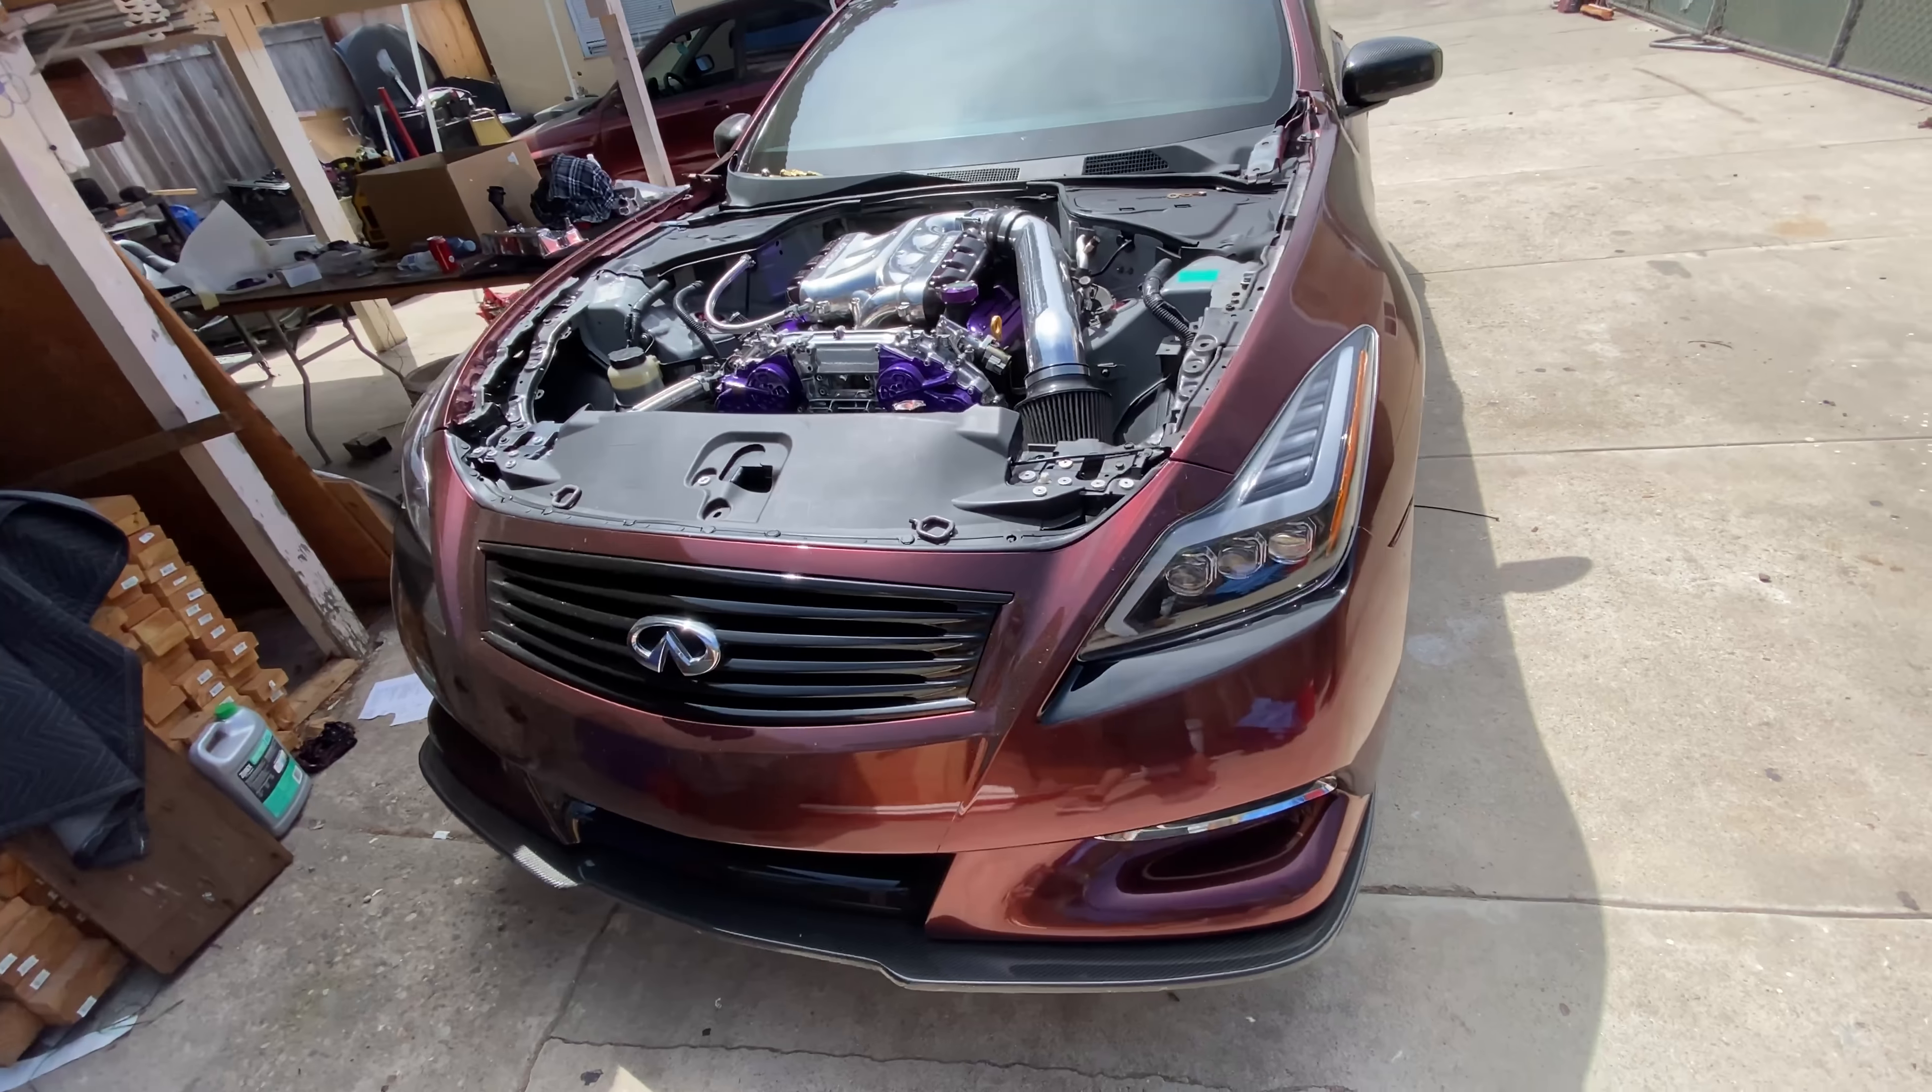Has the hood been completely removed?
Yes.